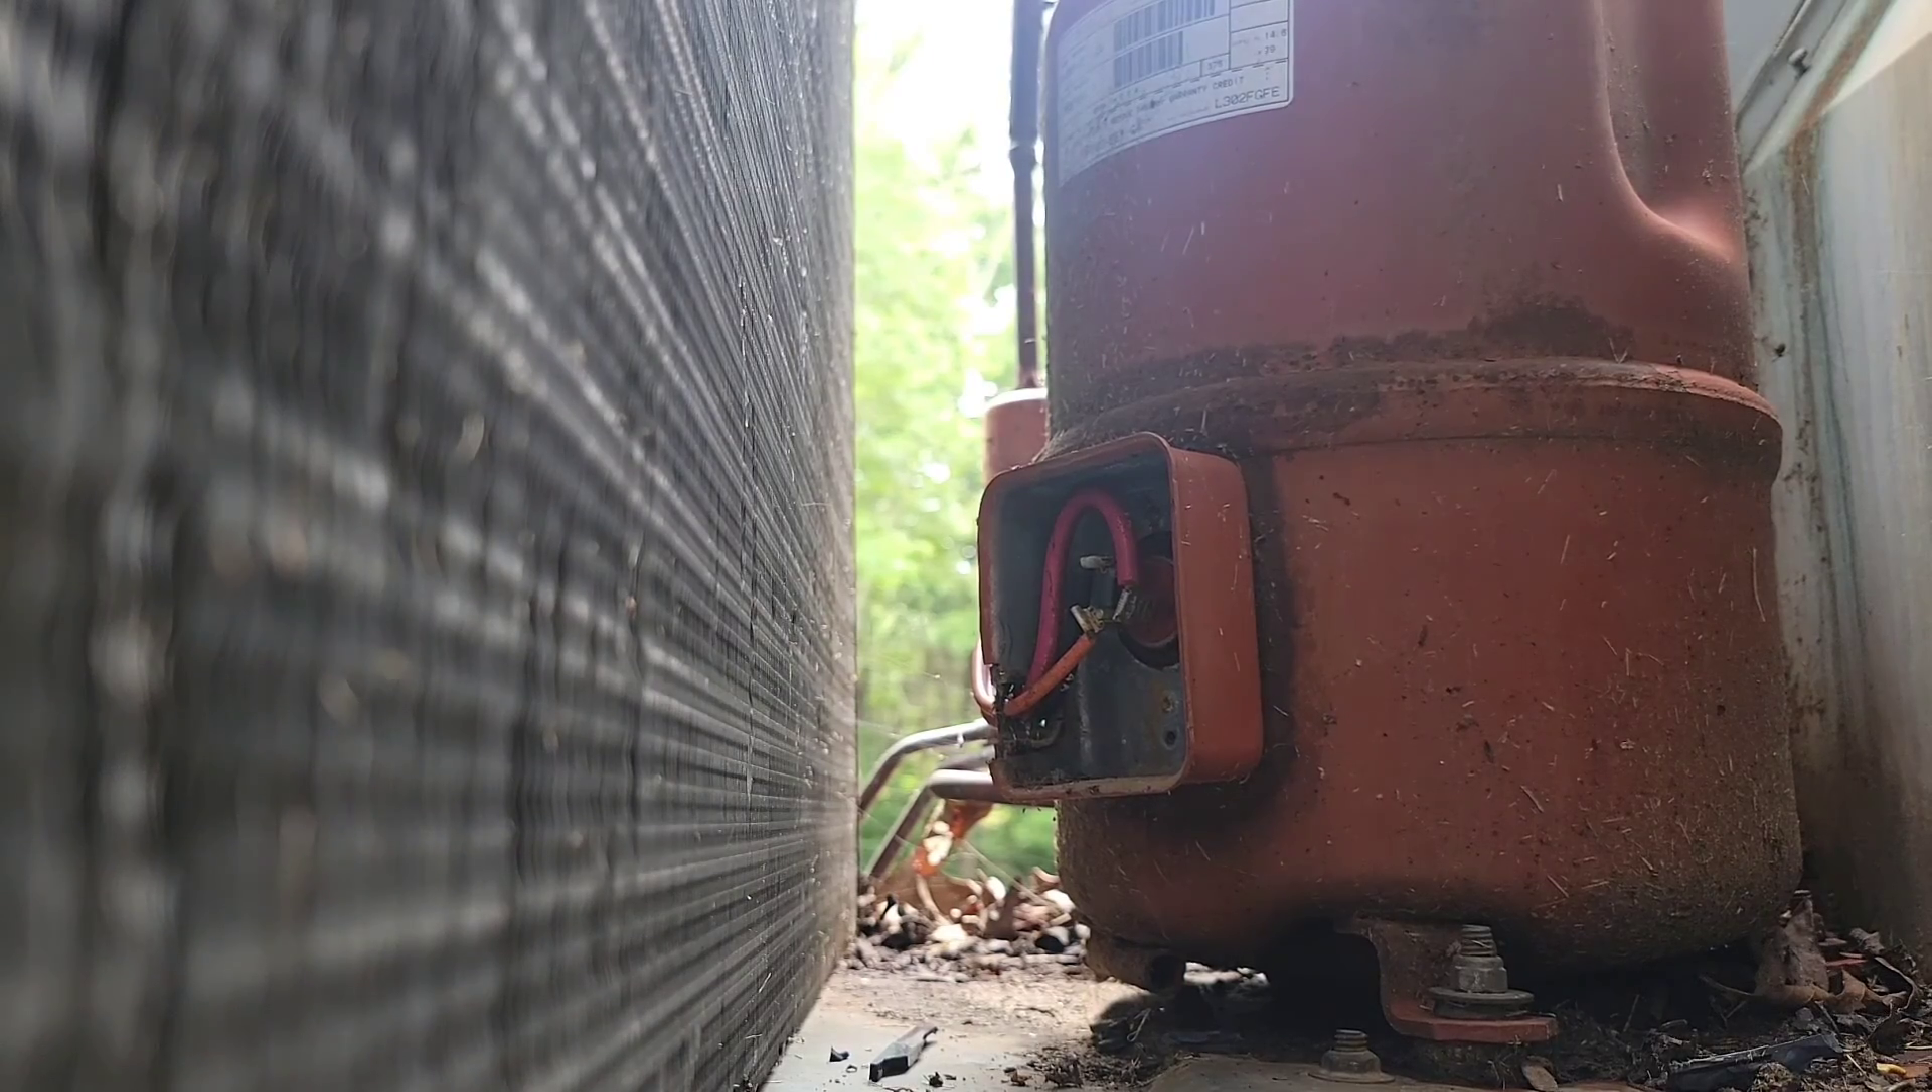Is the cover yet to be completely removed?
No.